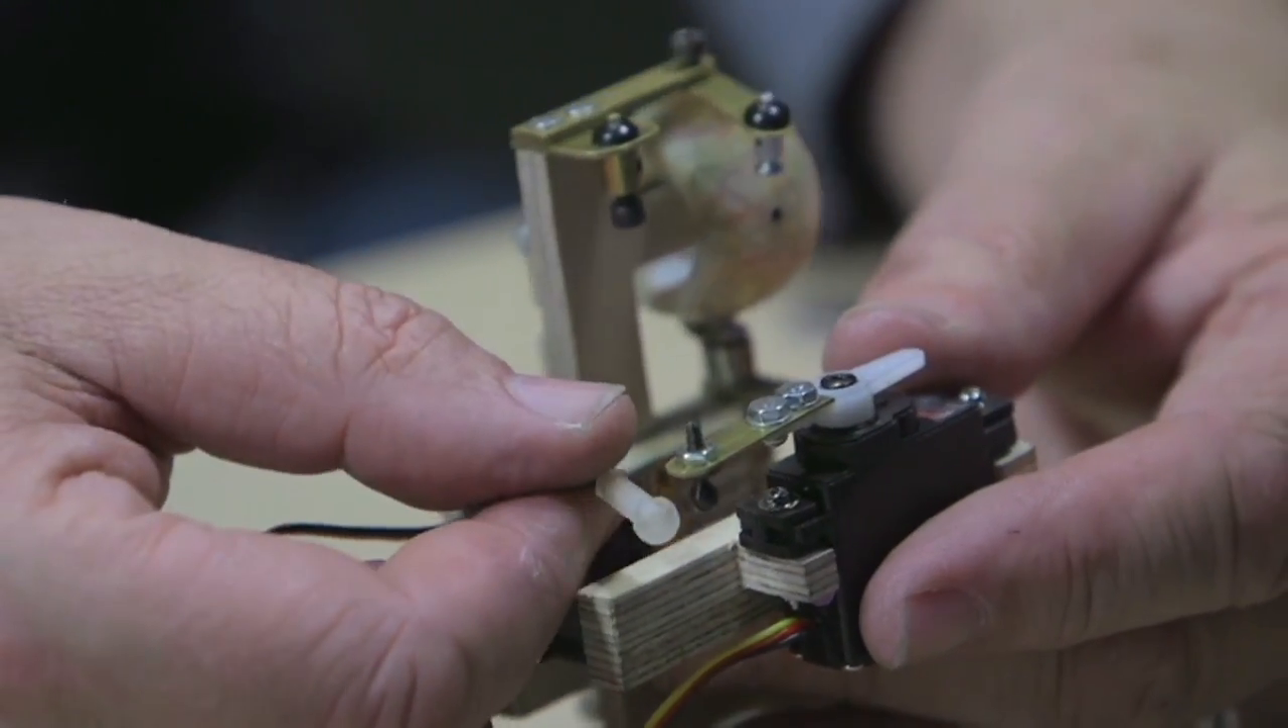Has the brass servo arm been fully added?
Yes.